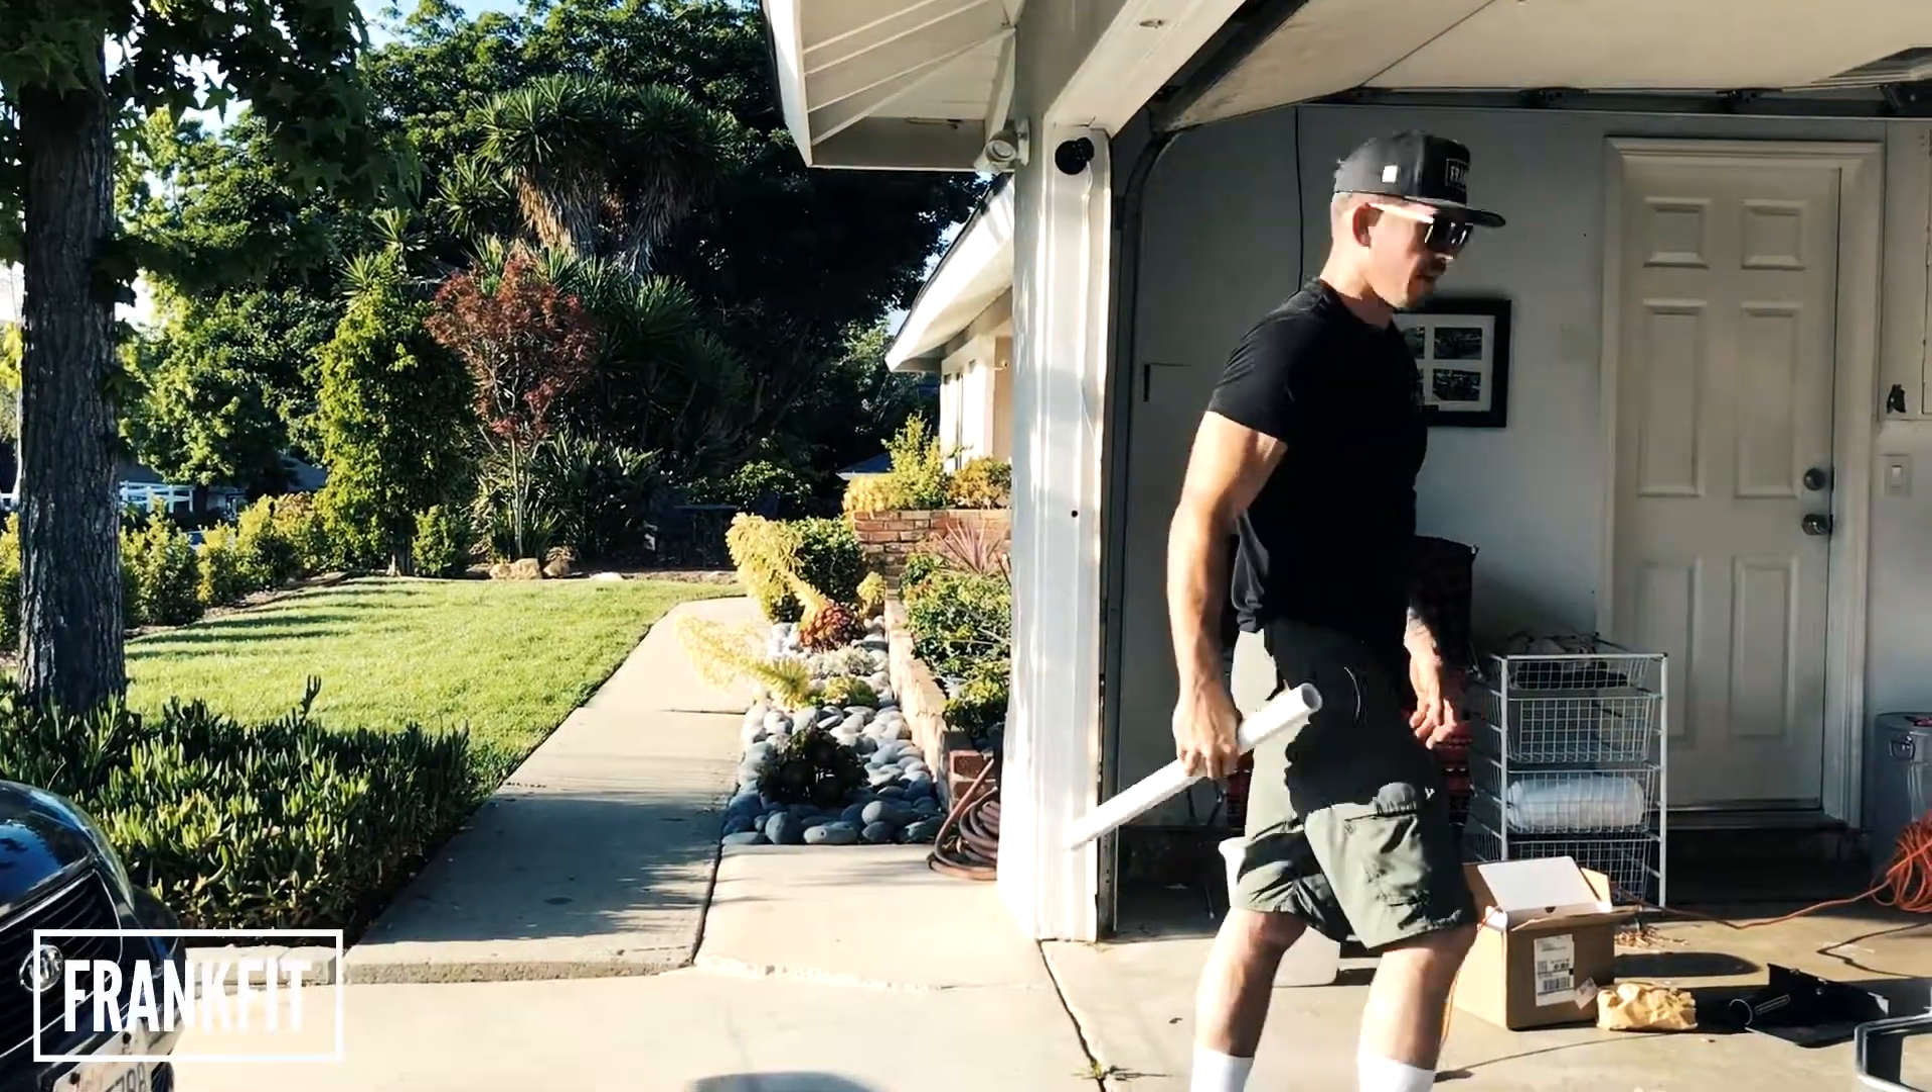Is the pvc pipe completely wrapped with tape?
No.